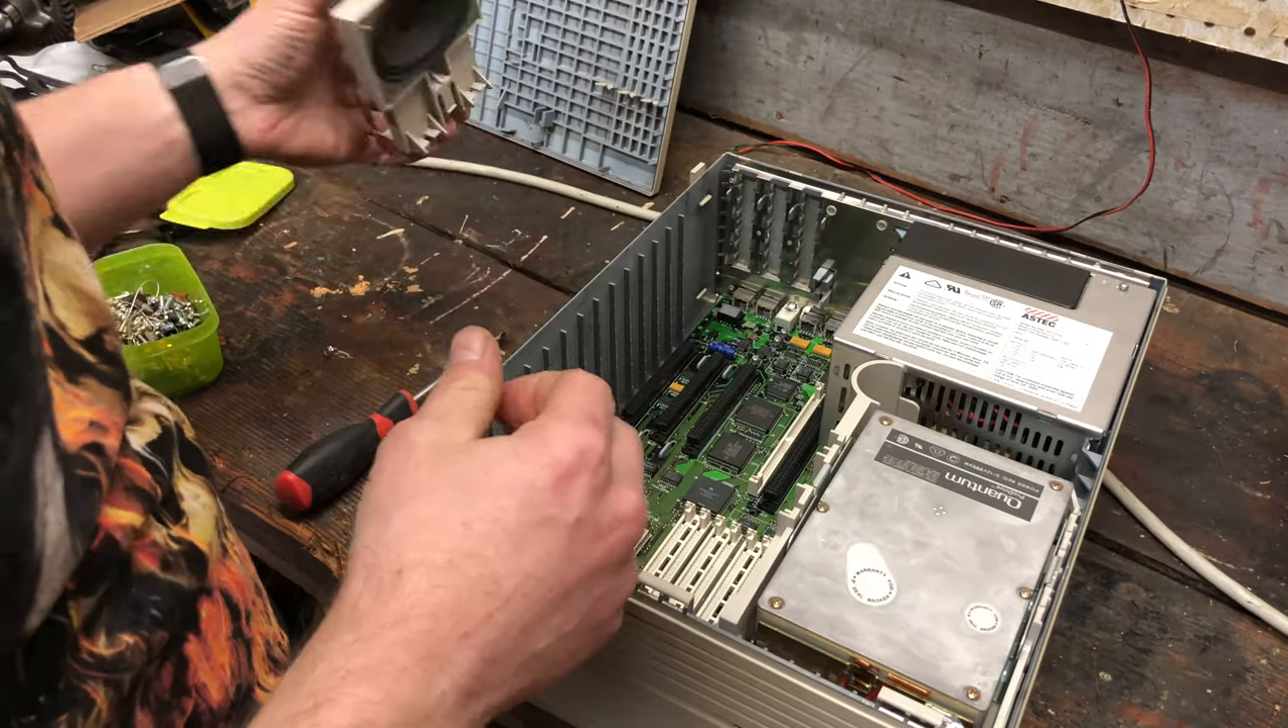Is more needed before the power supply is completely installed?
No.